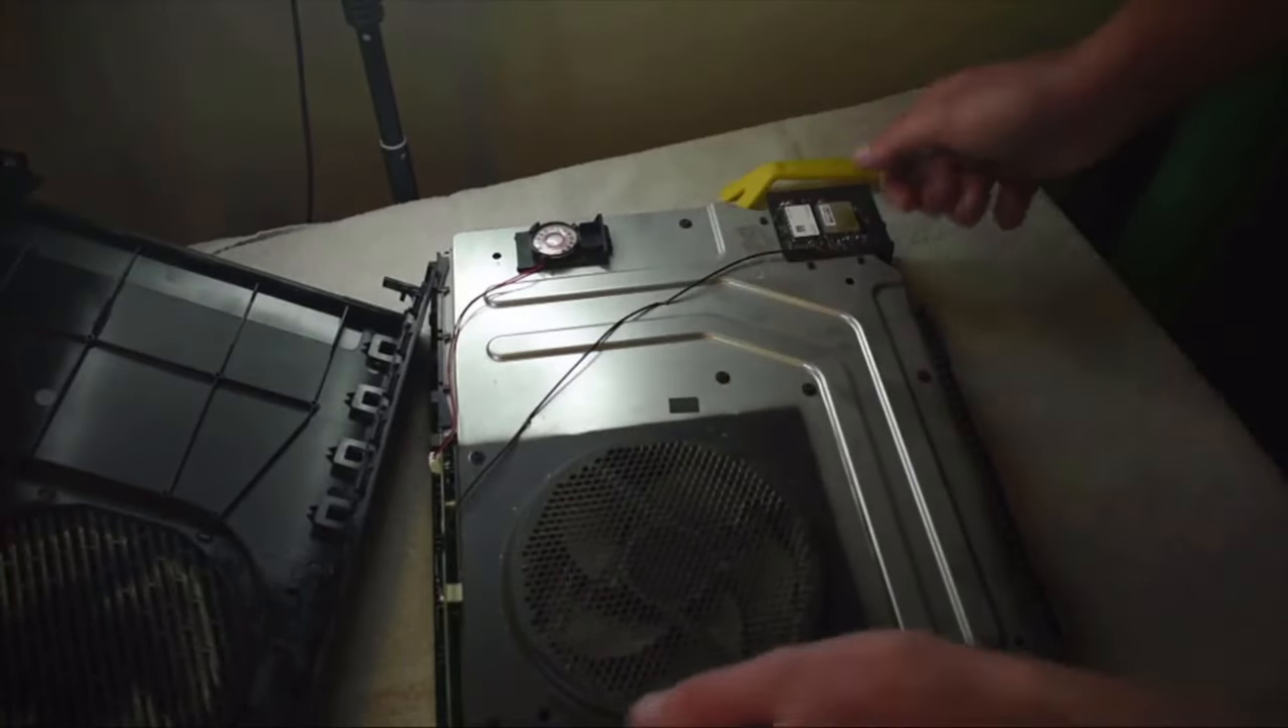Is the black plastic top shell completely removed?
Yes.